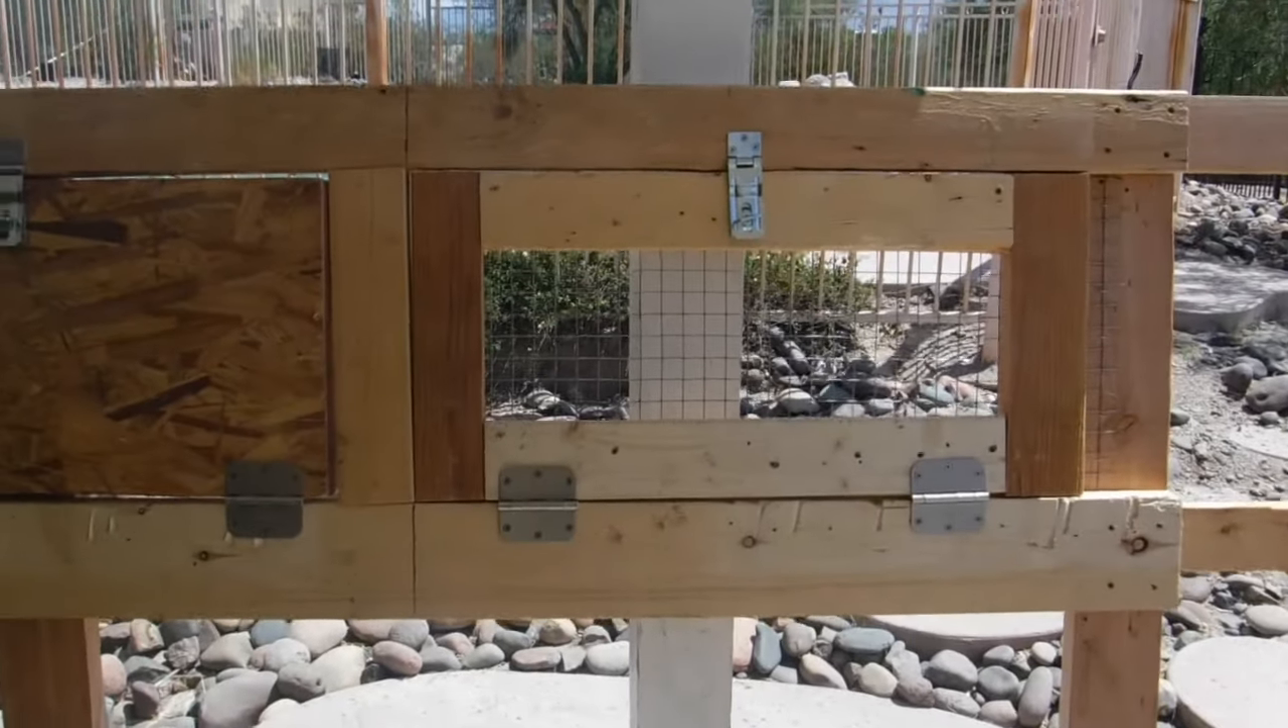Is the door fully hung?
Yes.